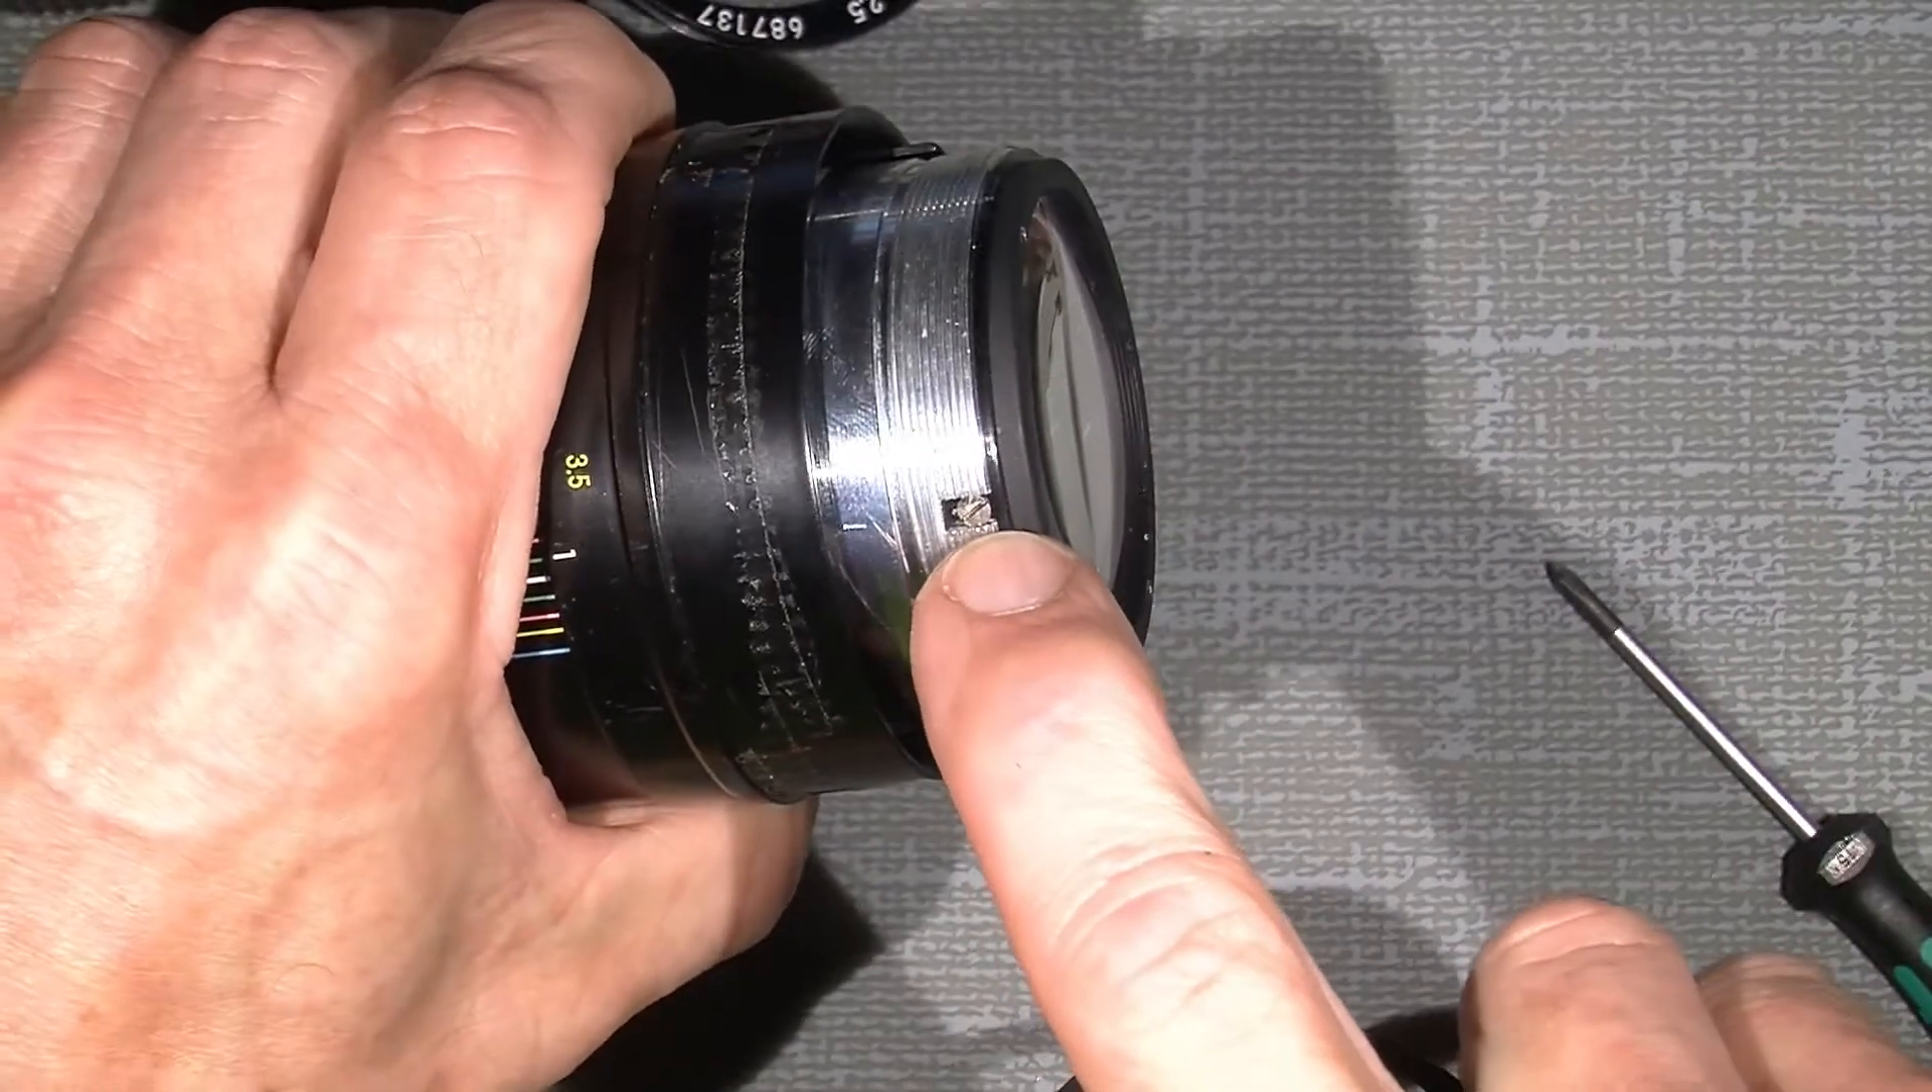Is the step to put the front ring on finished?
No.